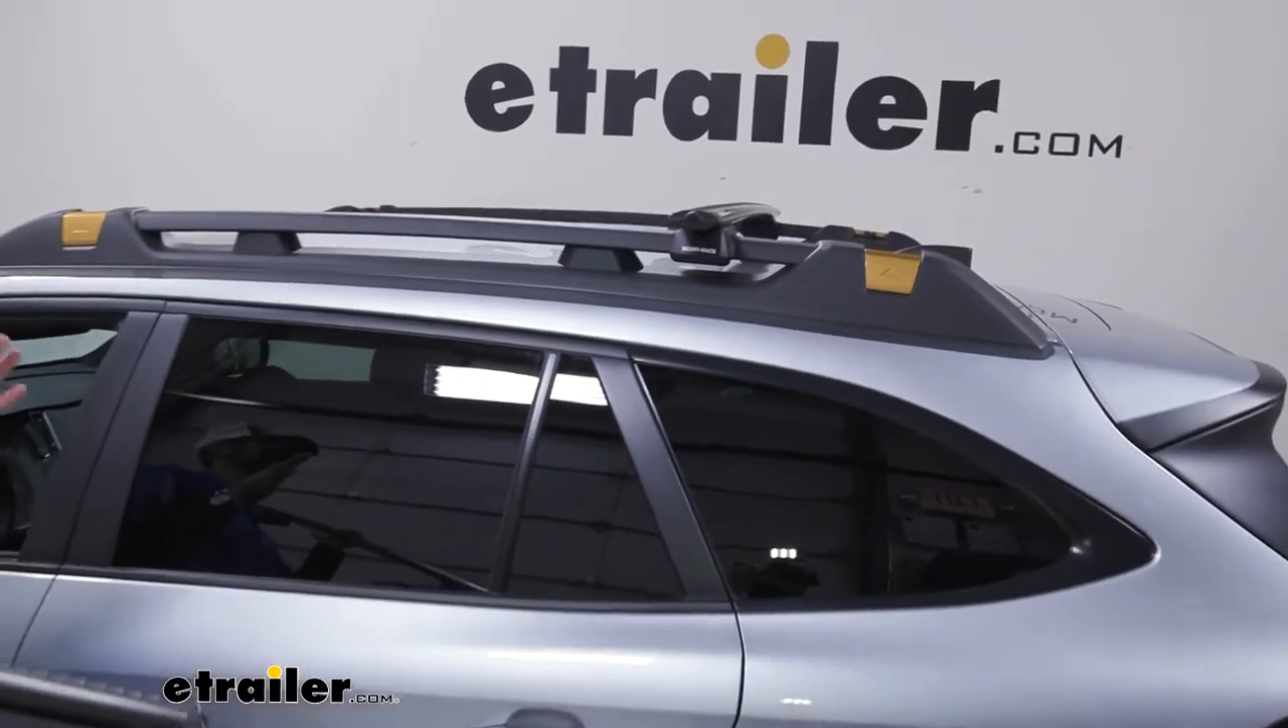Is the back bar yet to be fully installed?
No.